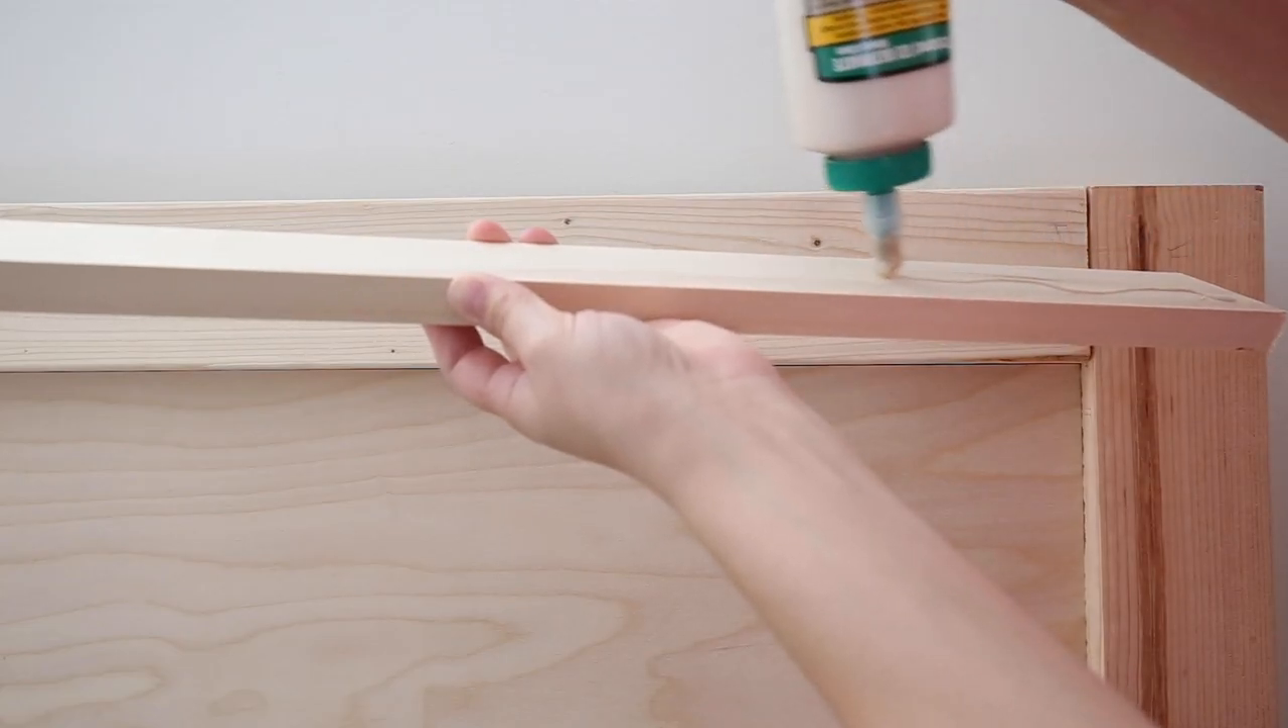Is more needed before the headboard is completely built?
Yes.